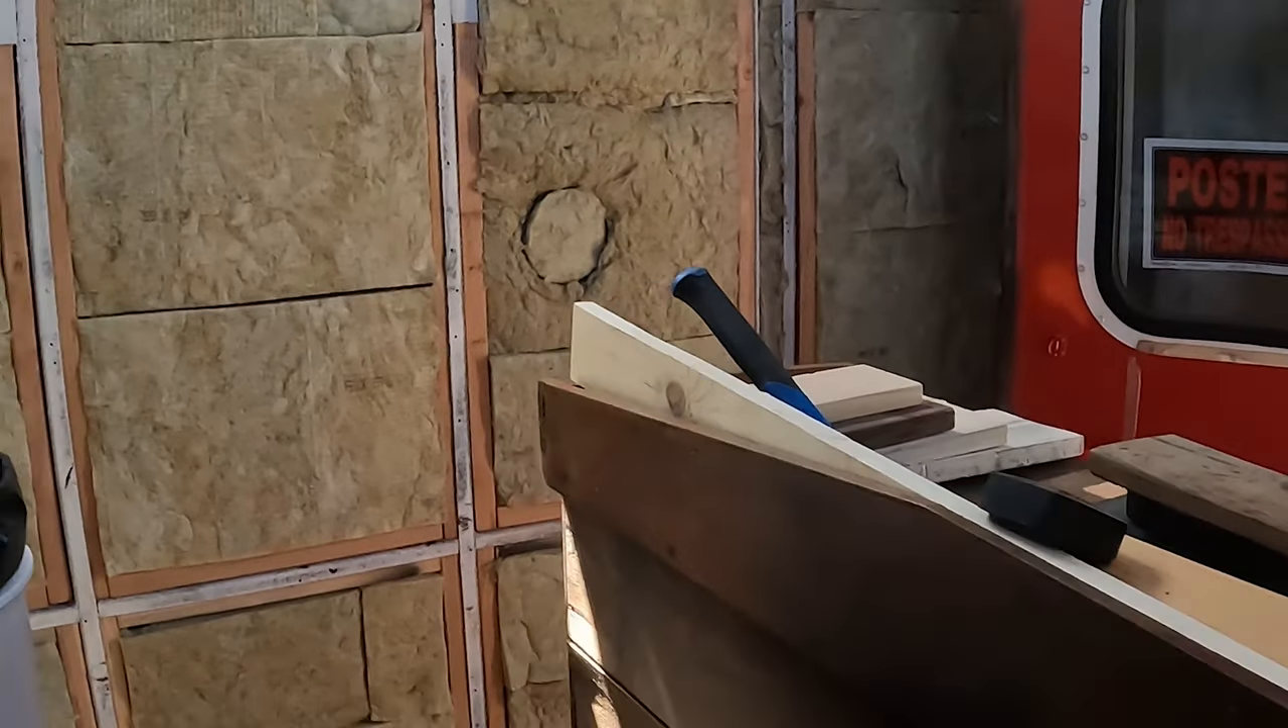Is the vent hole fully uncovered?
No.